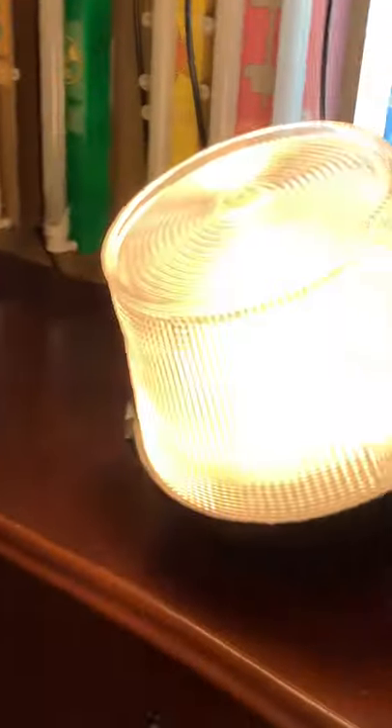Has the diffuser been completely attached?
Yes.